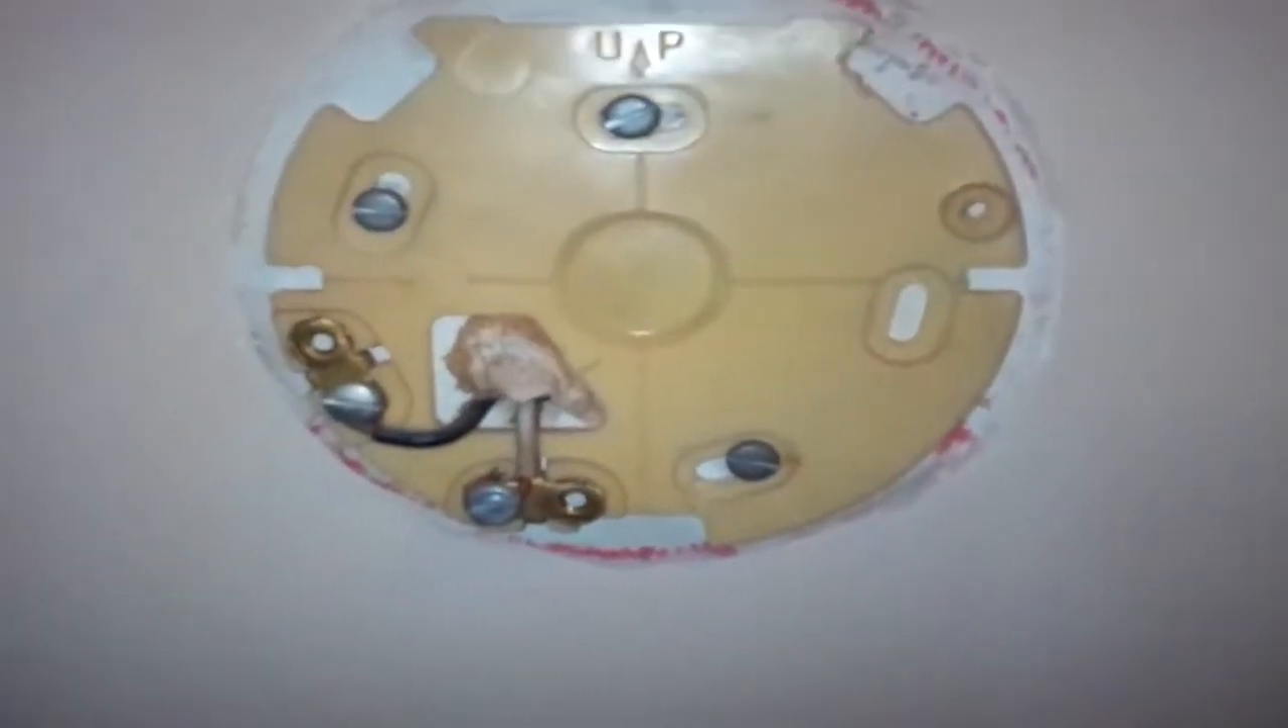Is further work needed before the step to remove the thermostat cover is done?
No.